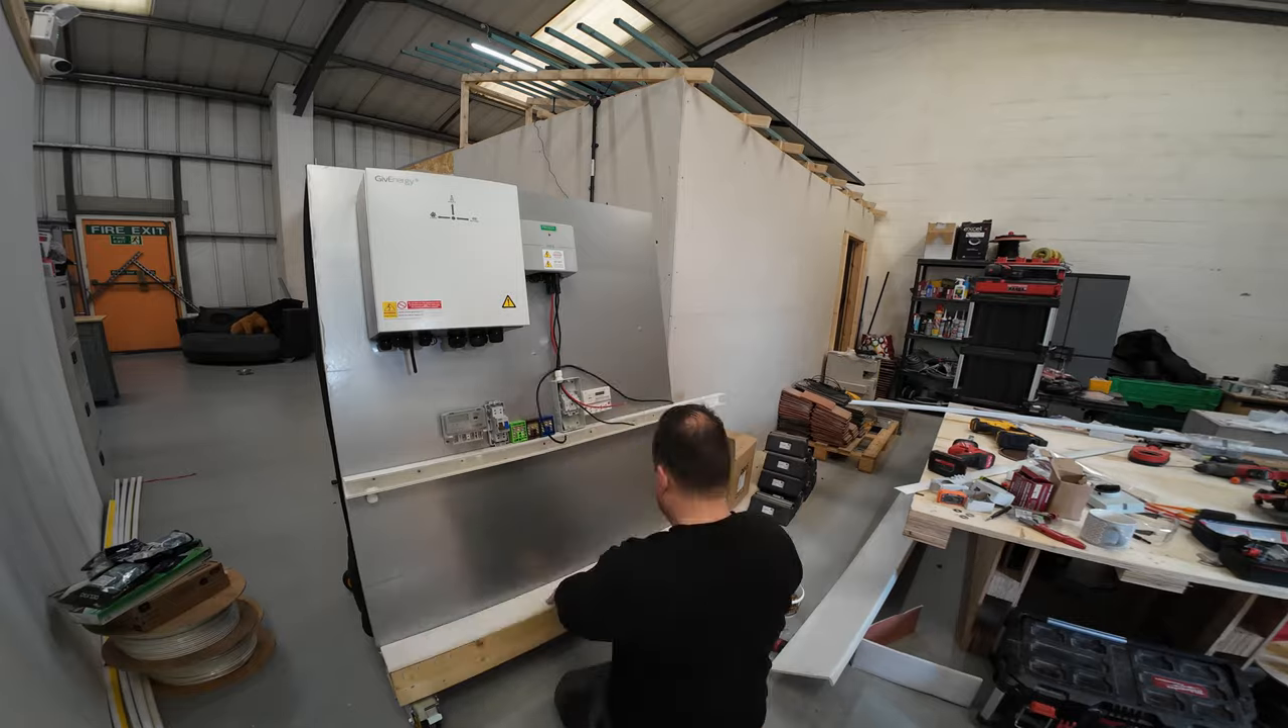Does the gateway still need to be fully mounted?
No.